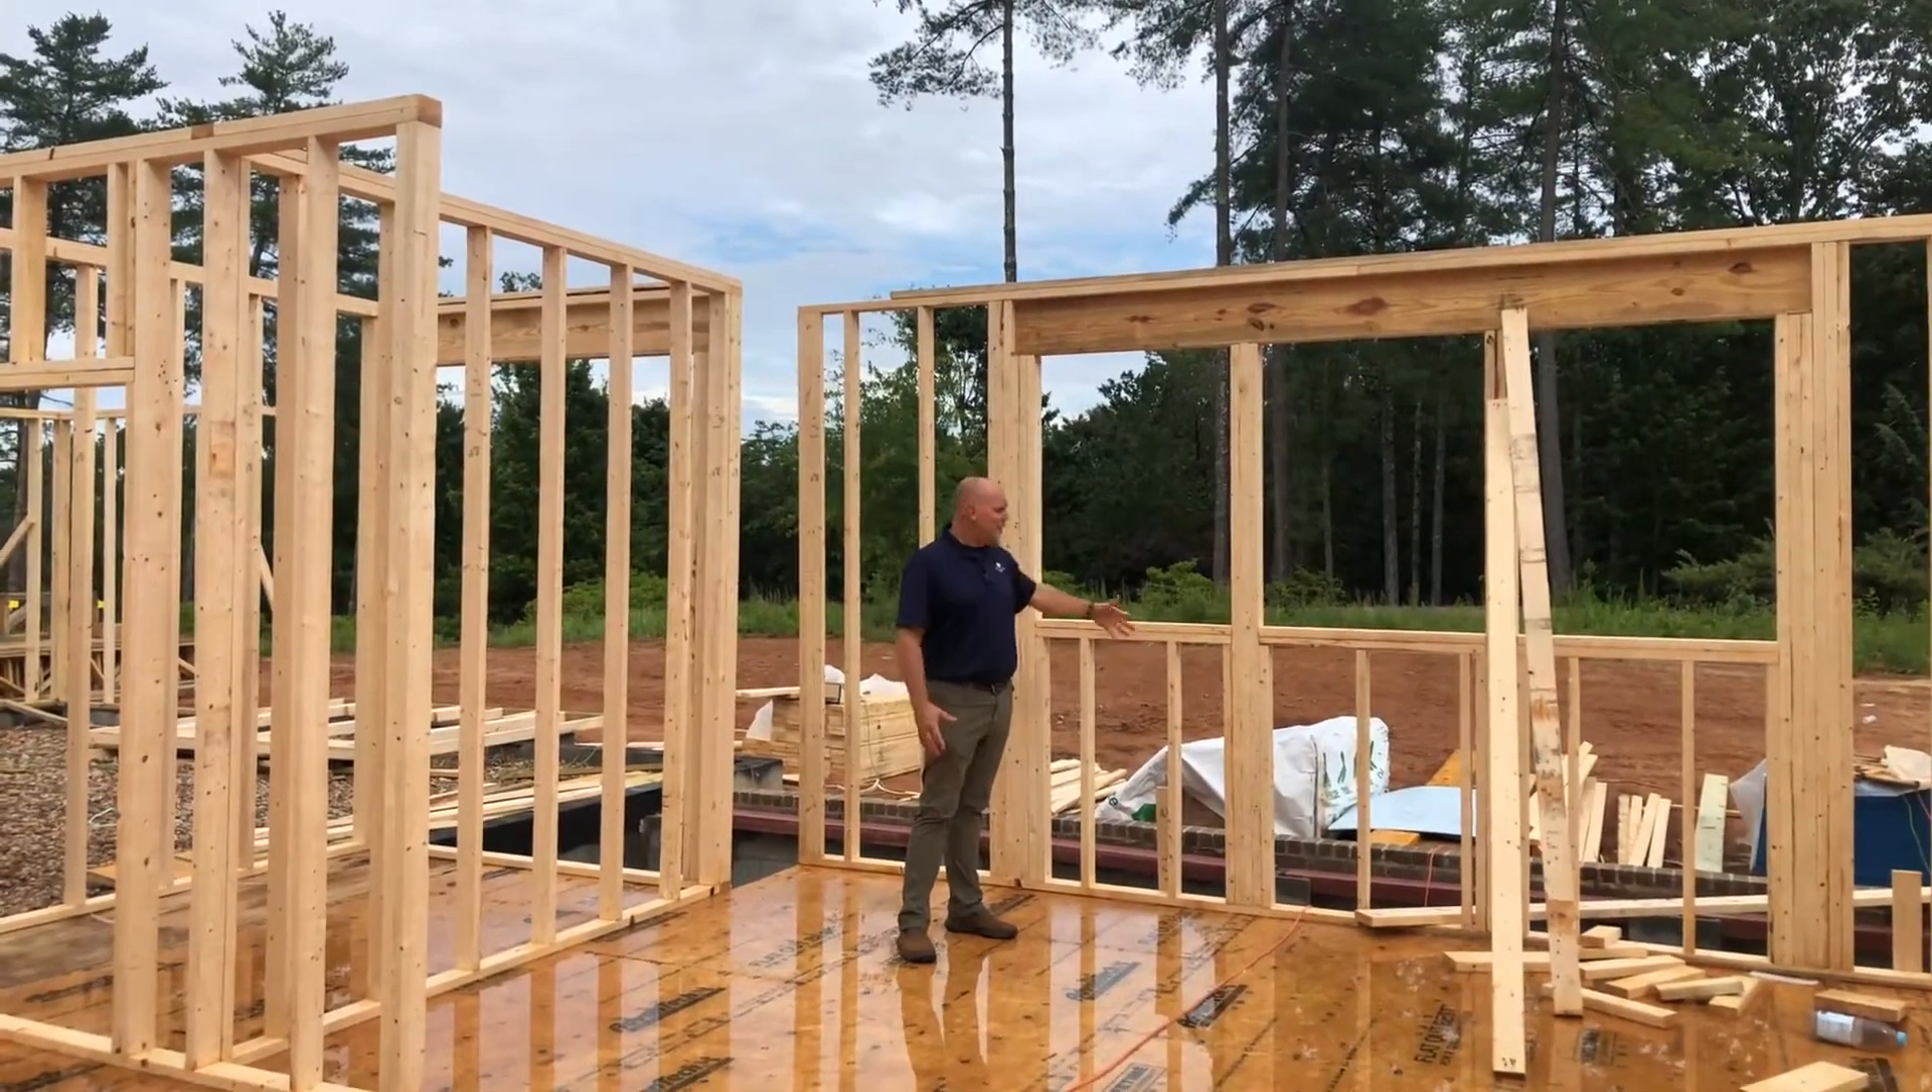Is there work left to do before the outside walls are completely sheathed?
Yes.